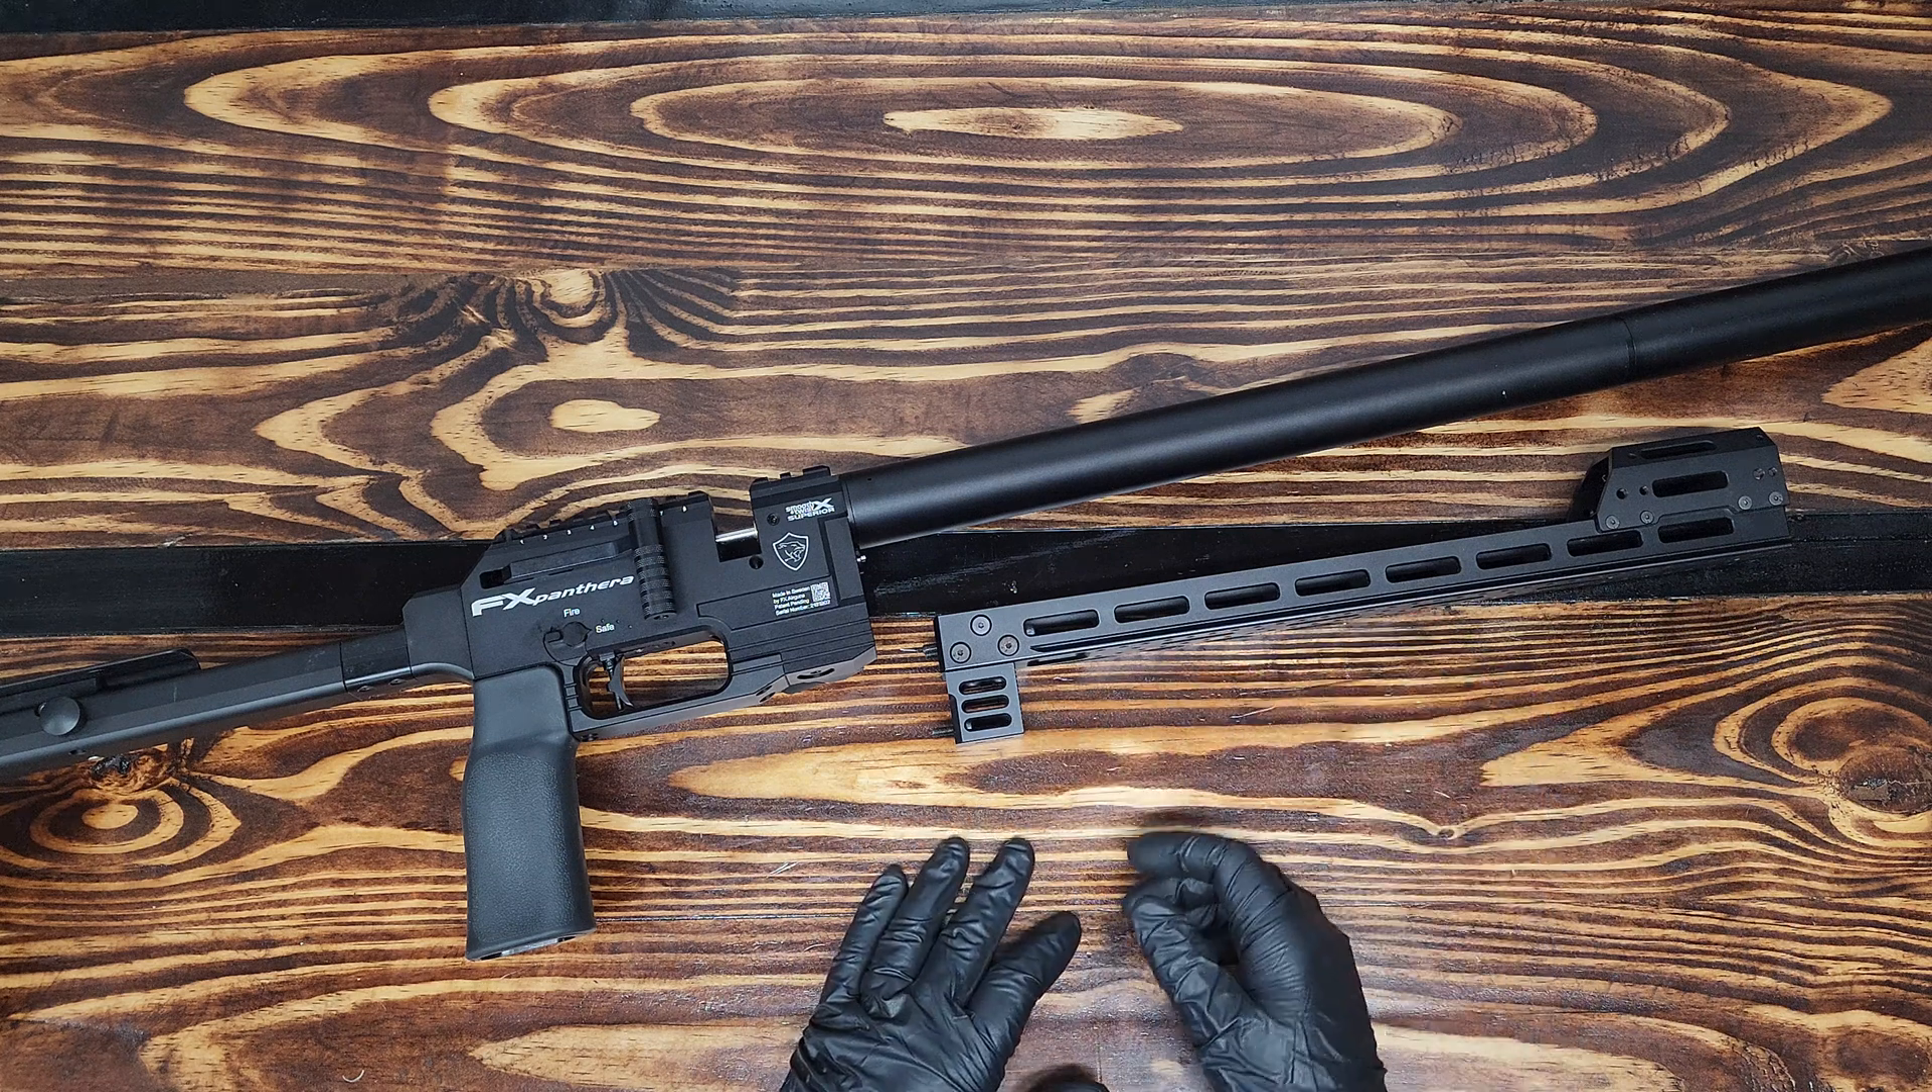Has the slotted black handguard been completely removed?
Yes.